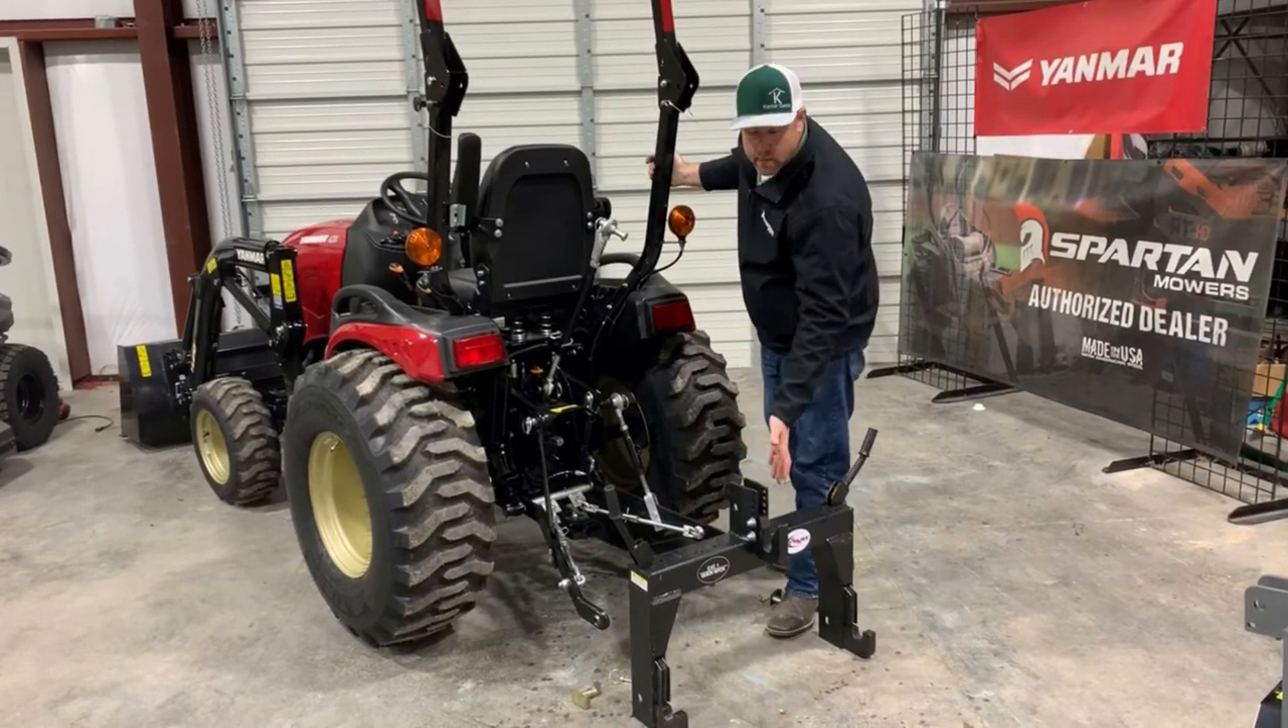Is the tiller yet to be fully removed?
No.